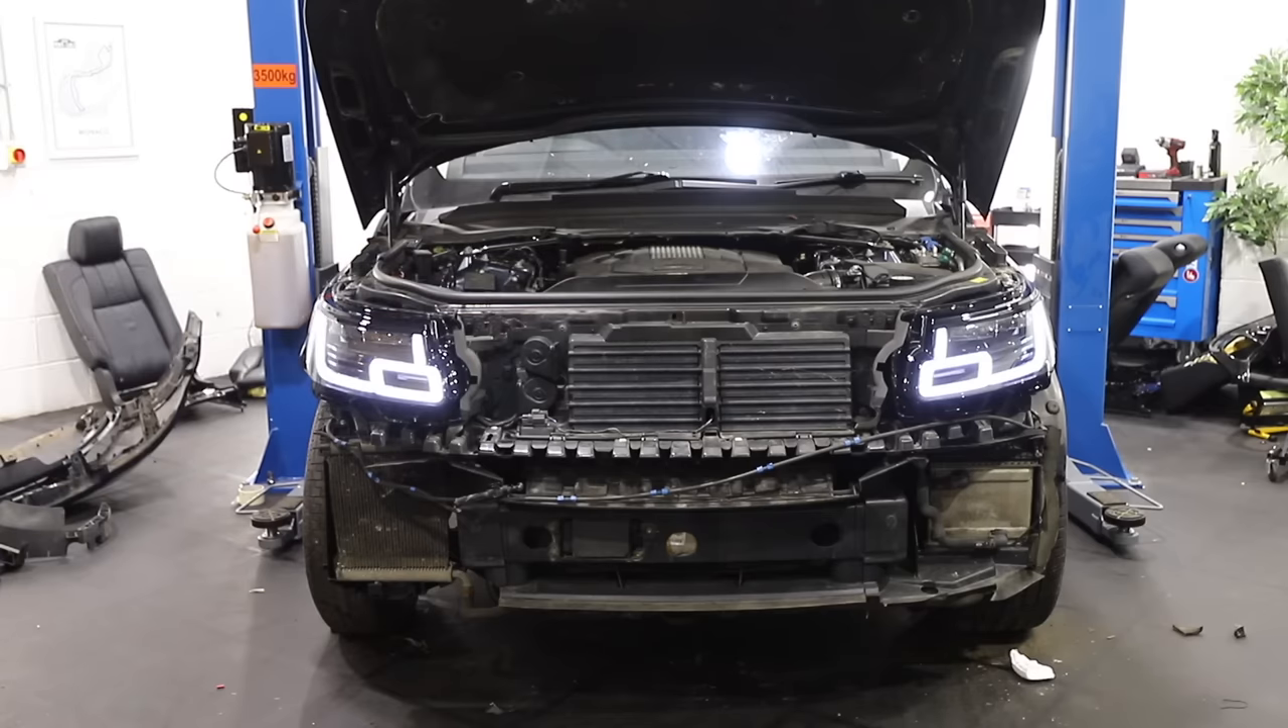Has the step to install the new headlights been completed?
Yes.